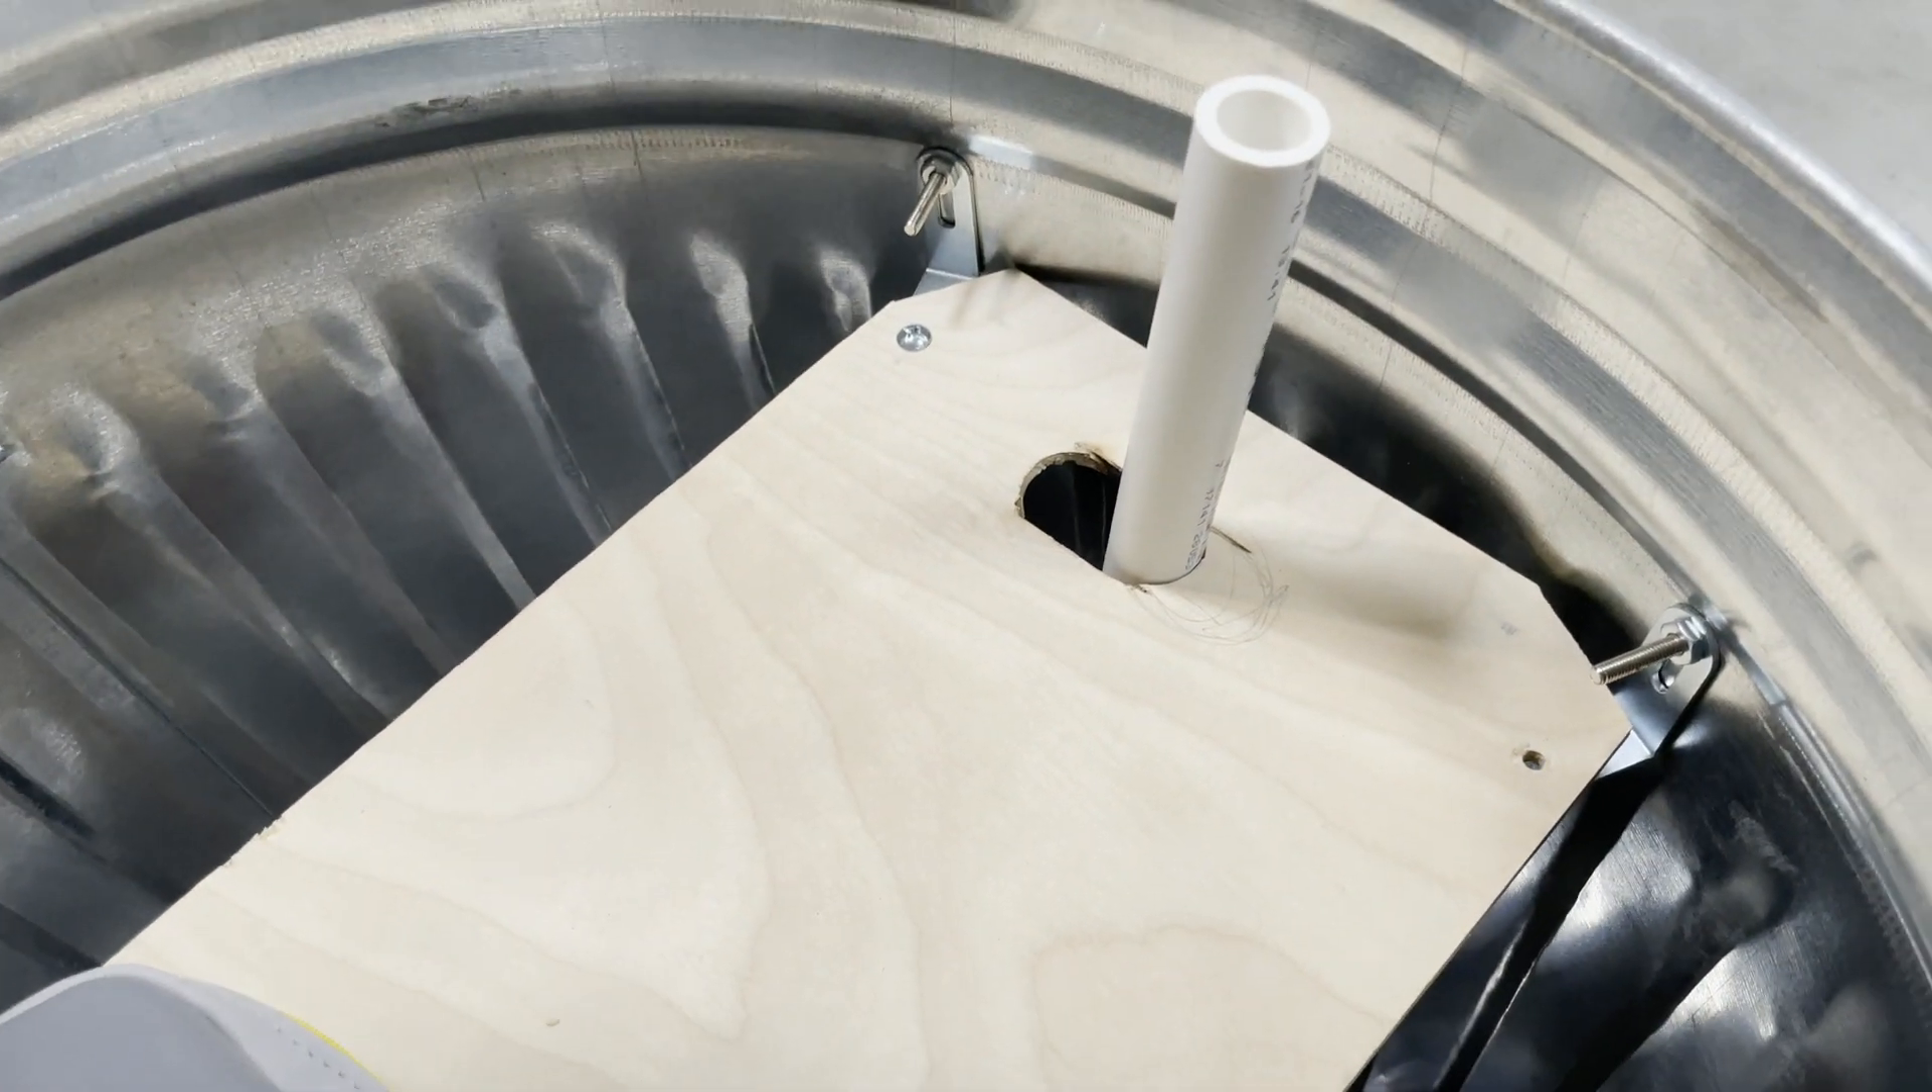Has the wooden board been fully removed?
No.